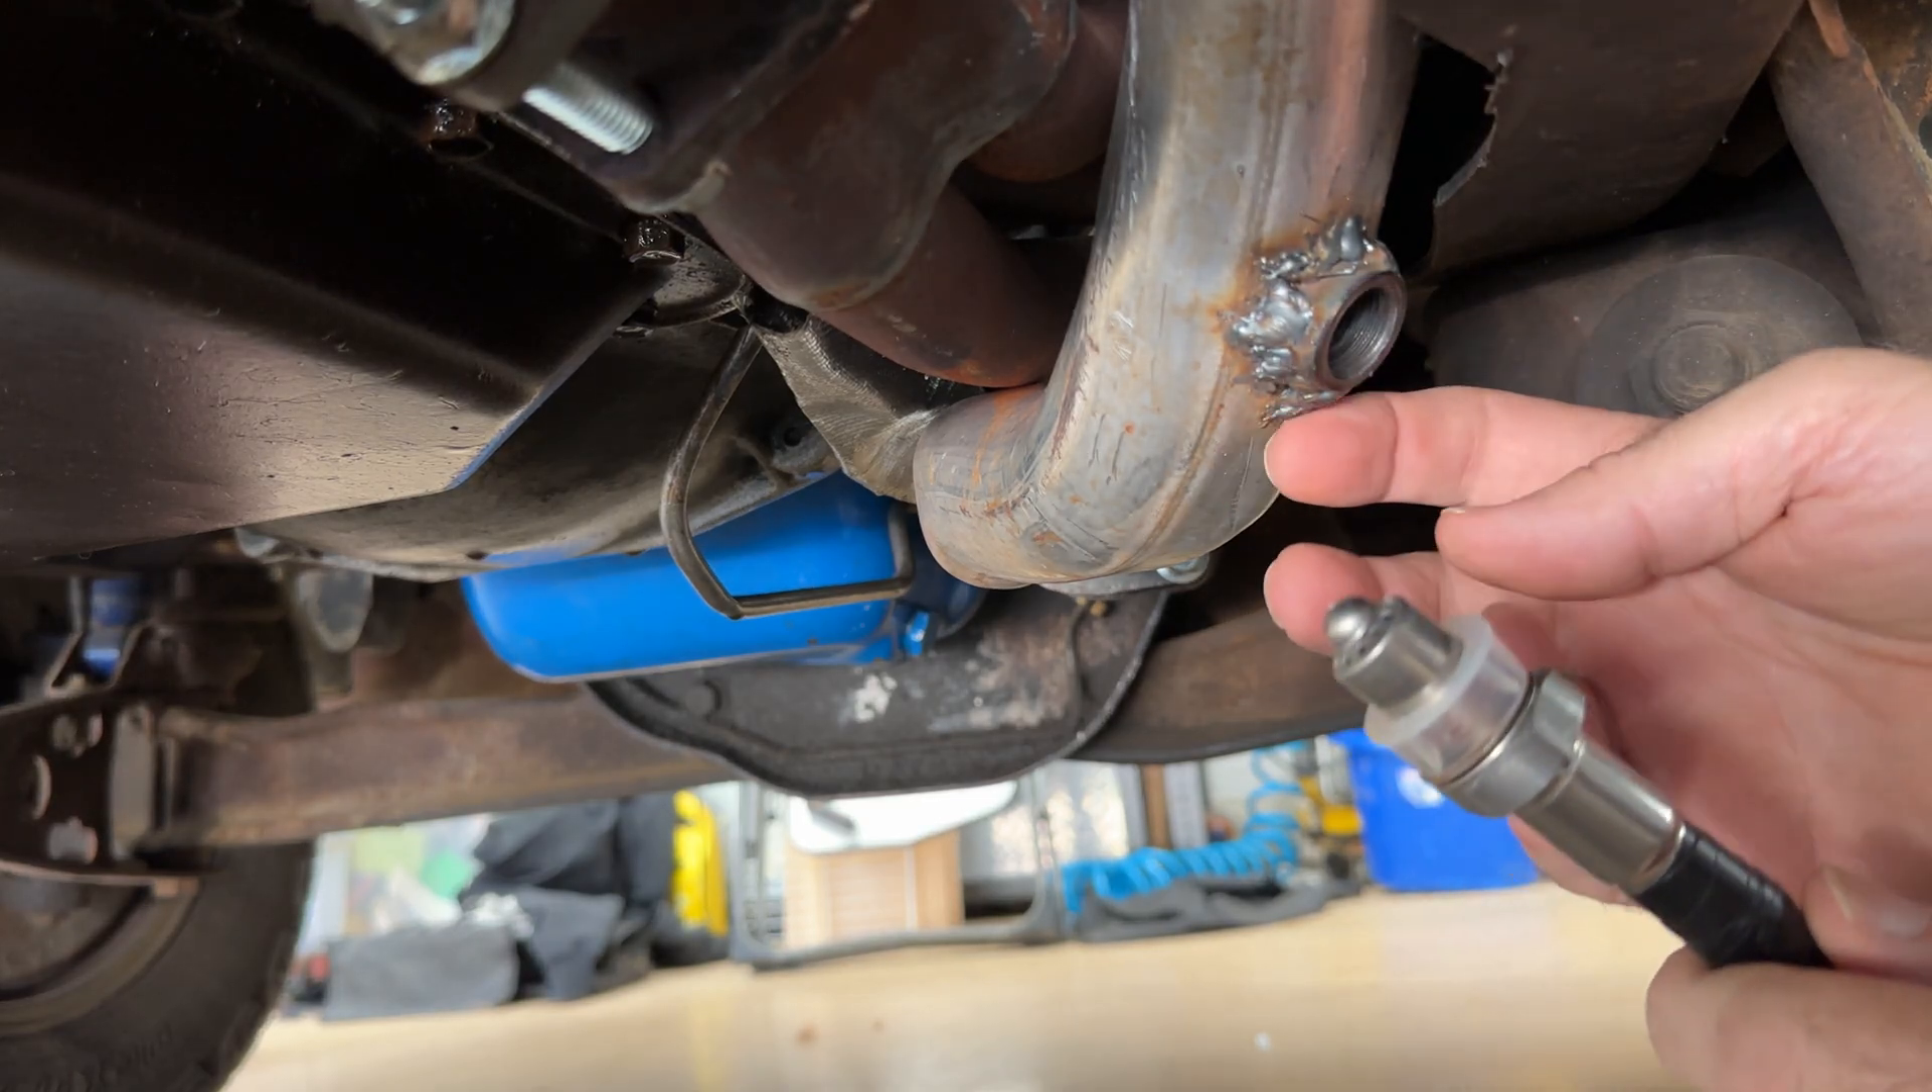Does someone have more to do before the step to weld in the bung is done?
No.